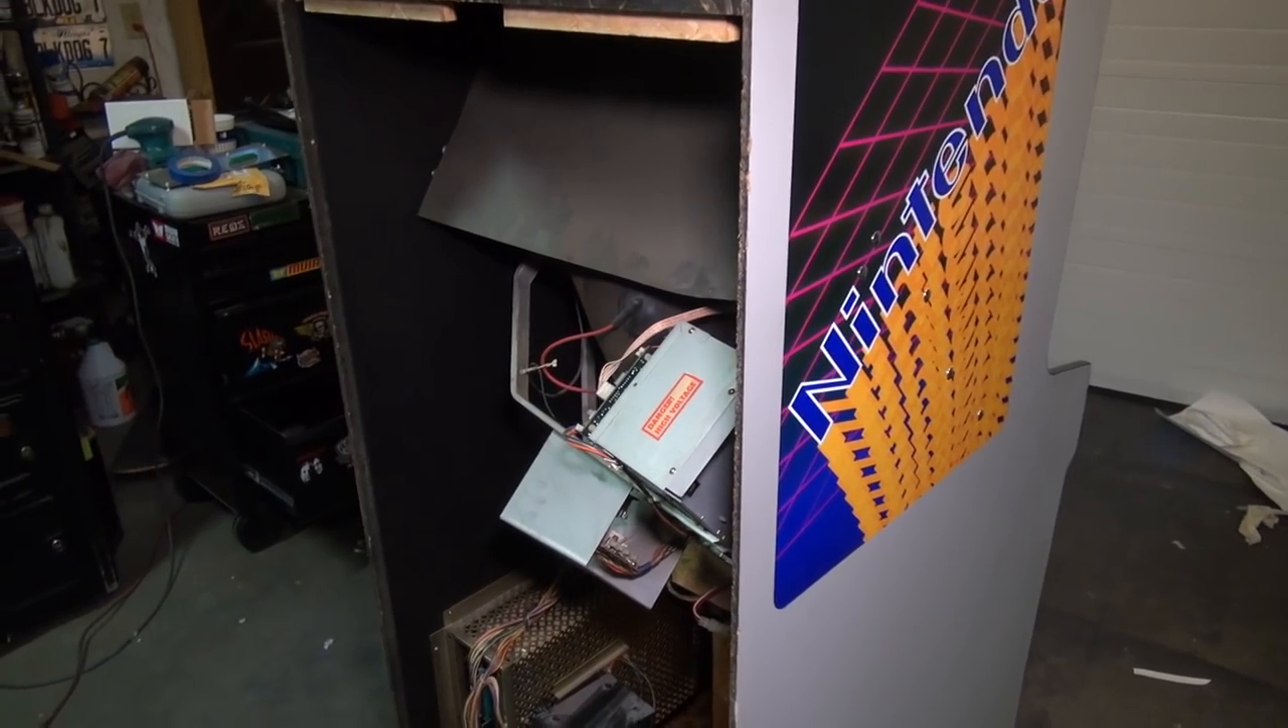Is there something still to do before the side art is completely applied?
No.